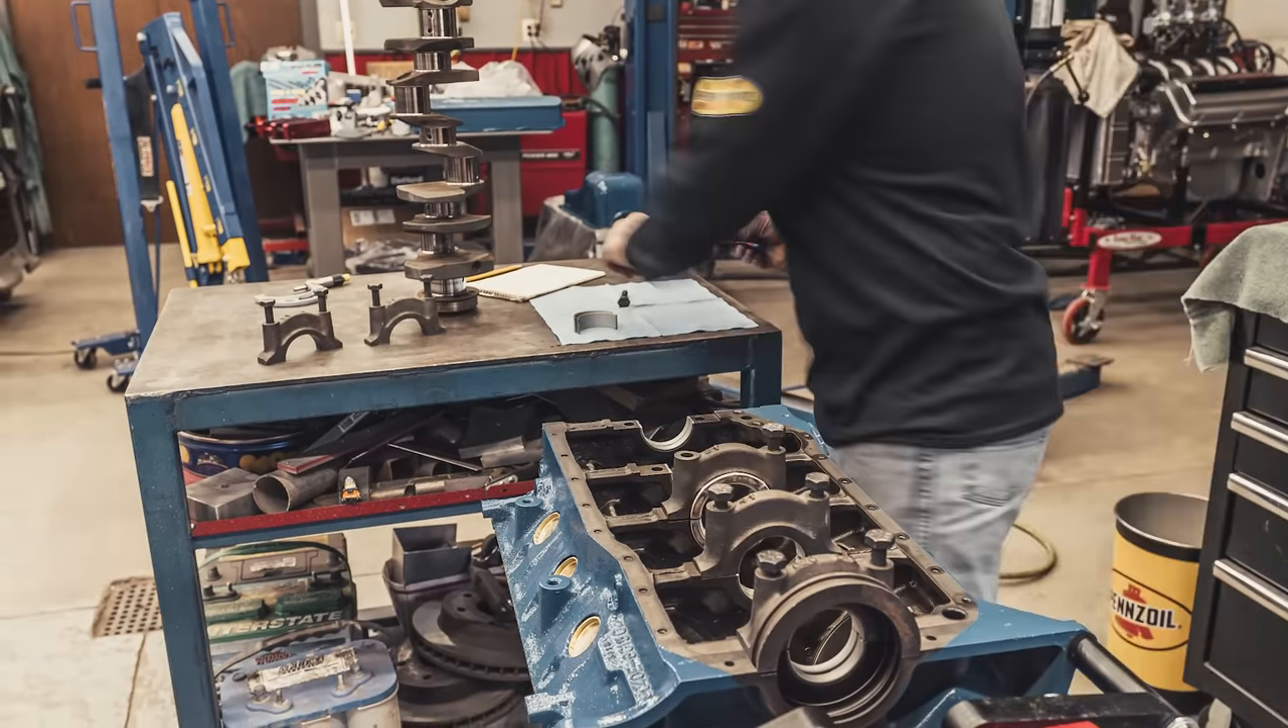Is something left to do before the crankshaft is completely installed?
Yes.